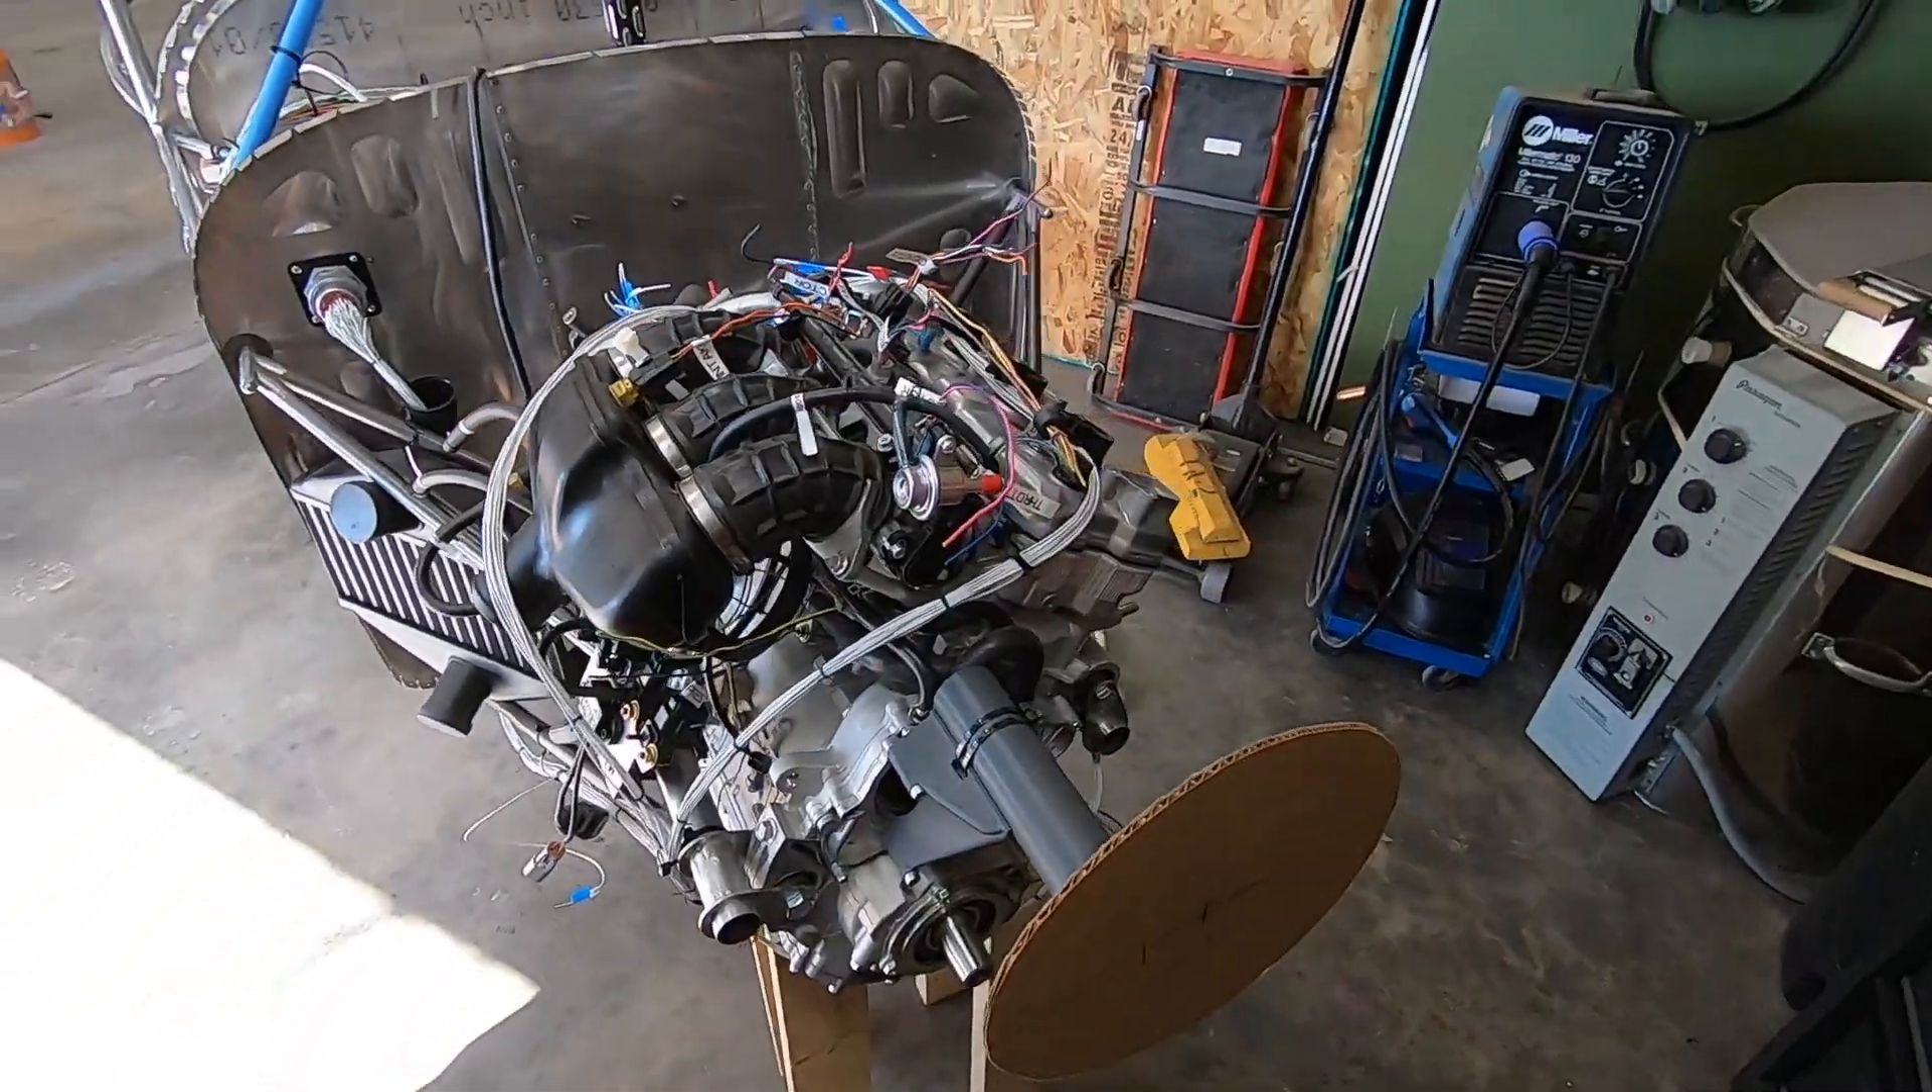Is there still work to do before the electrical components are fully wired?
Yes.